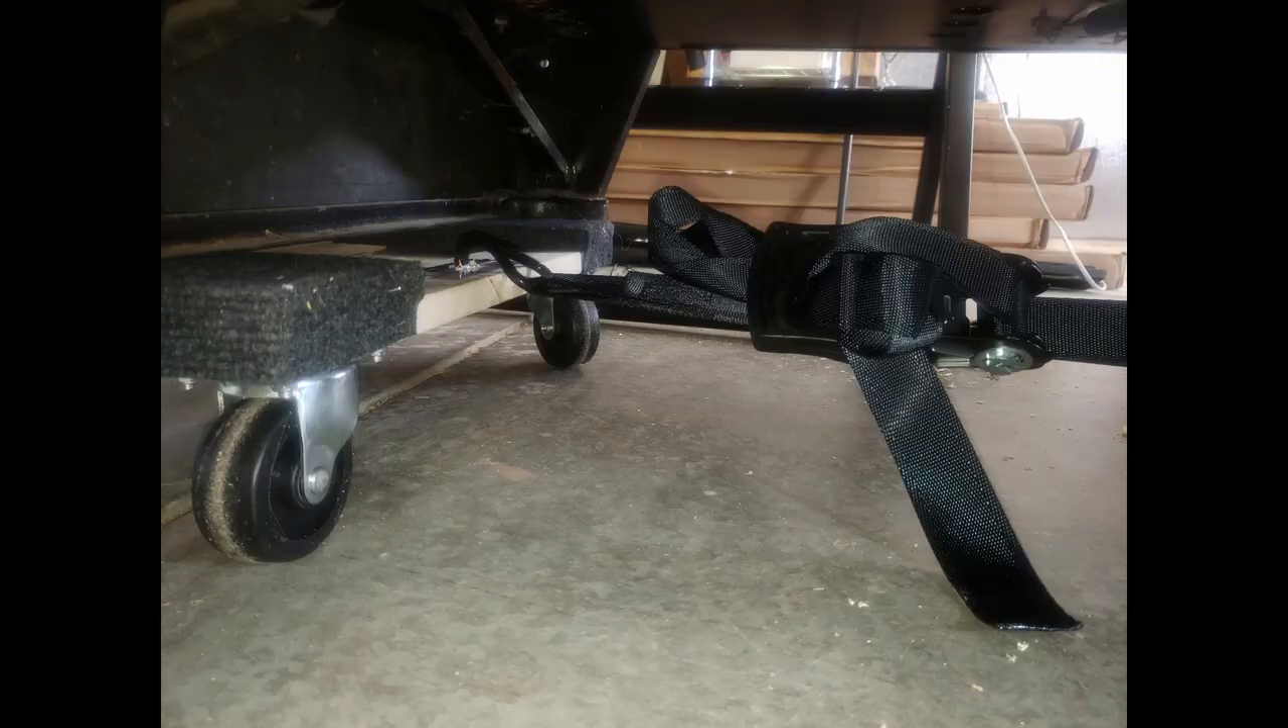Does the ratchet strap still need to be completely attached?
No.